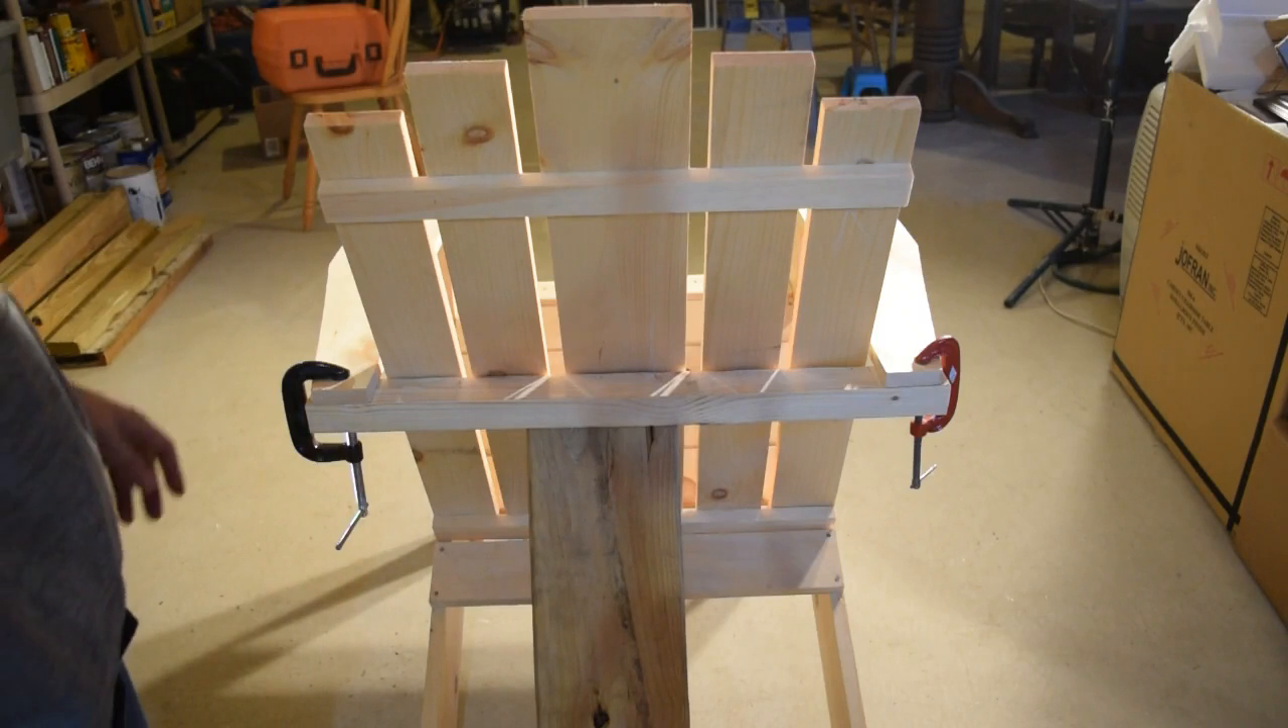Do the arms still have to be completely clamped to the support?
No.